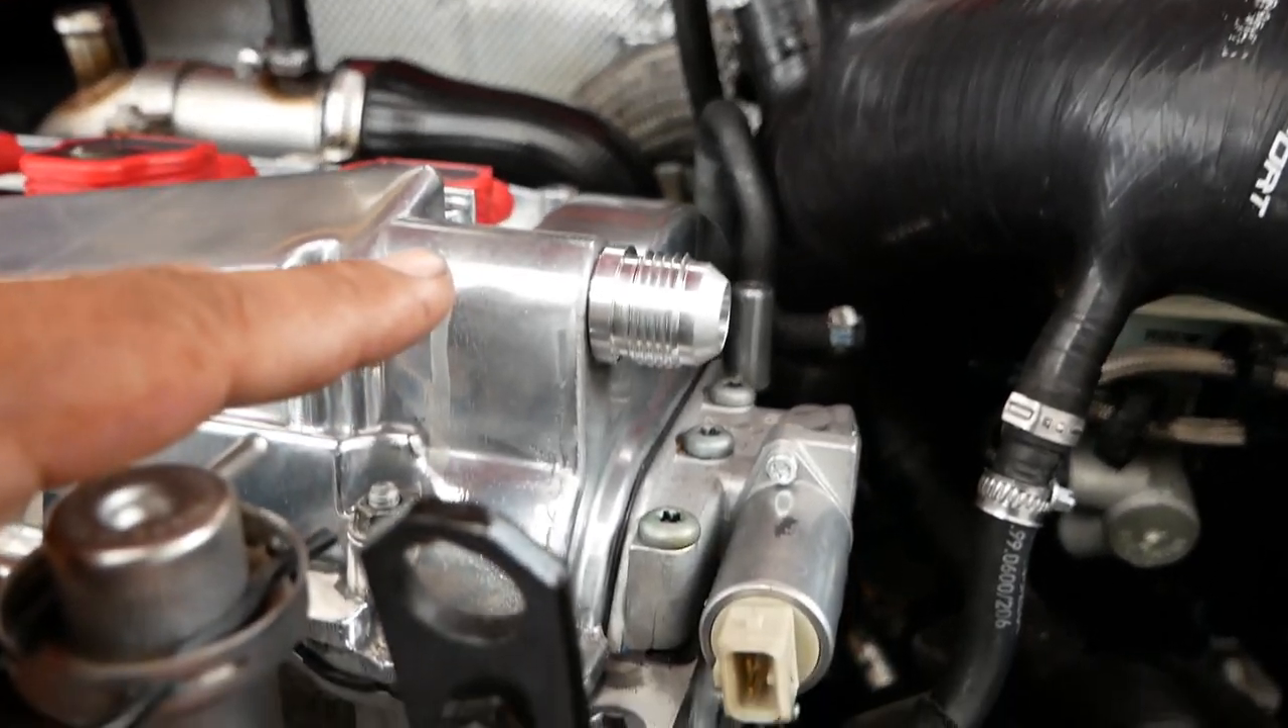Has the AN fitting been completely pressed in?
Yes.